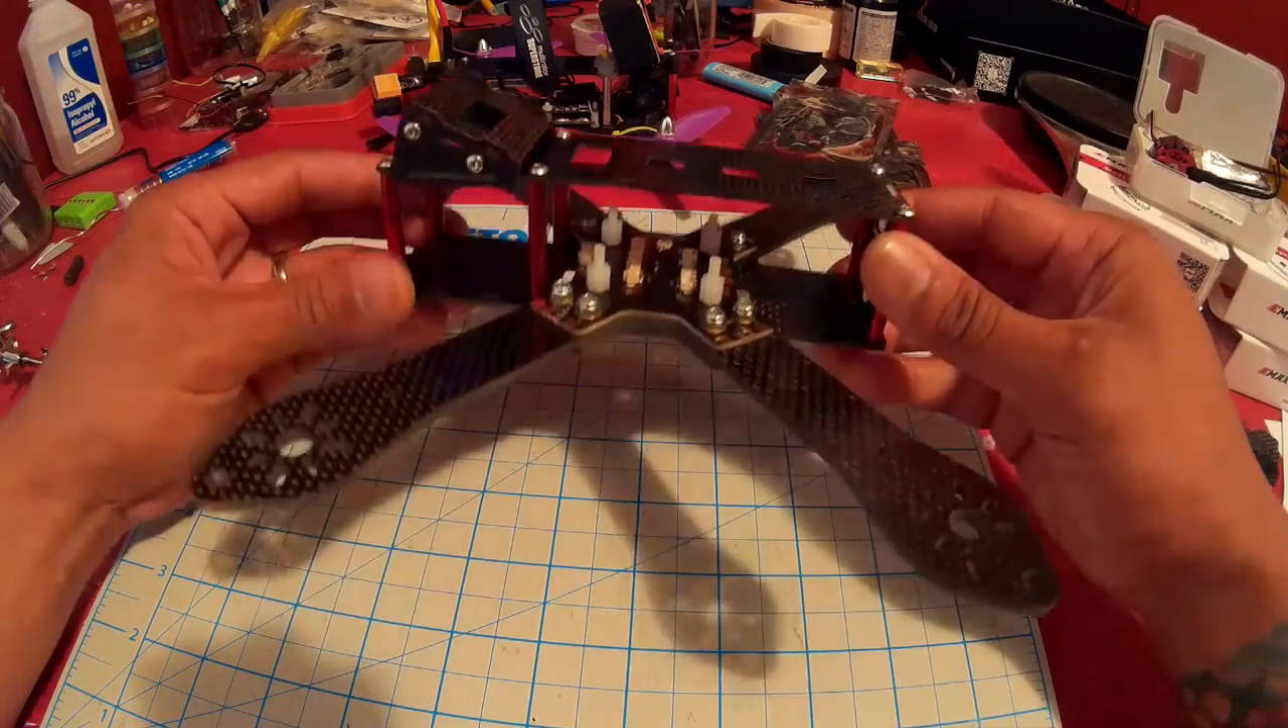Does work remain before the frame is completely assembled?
No.